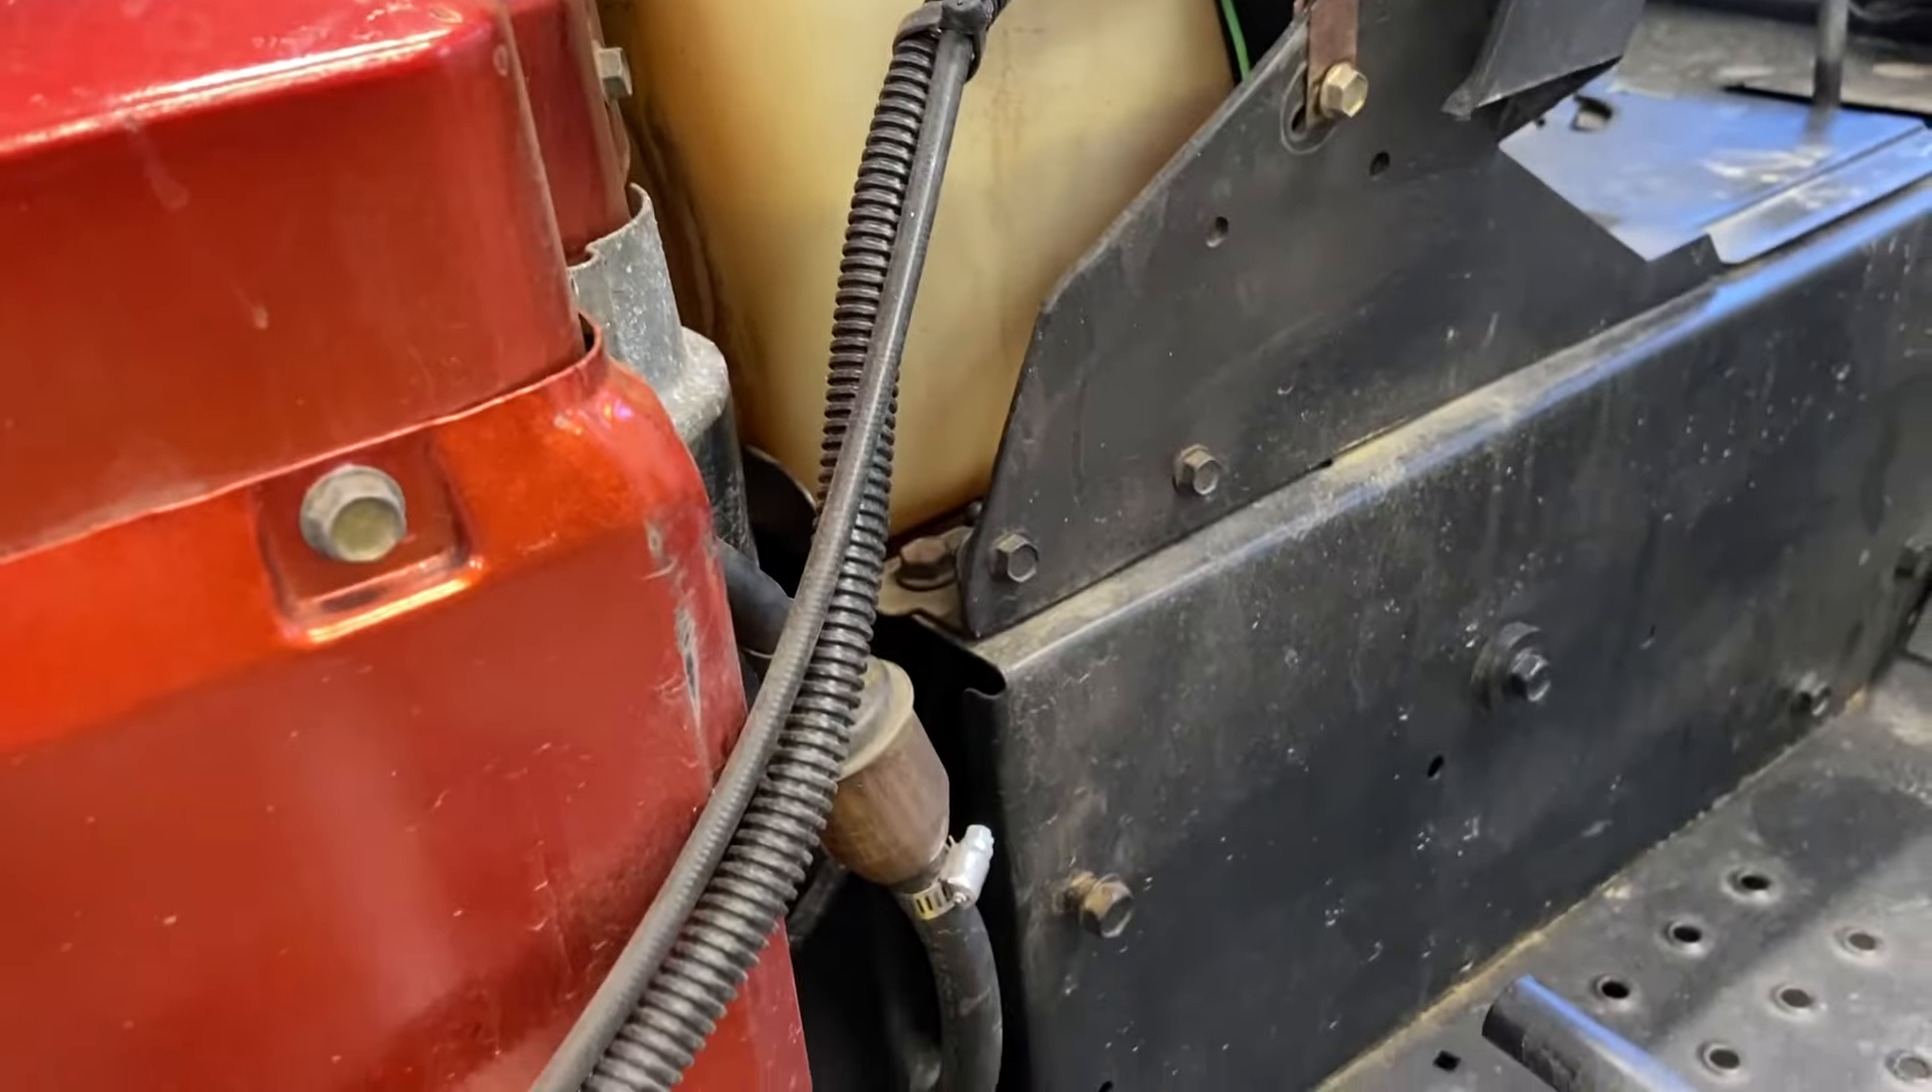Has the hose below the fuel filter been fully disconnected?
No.